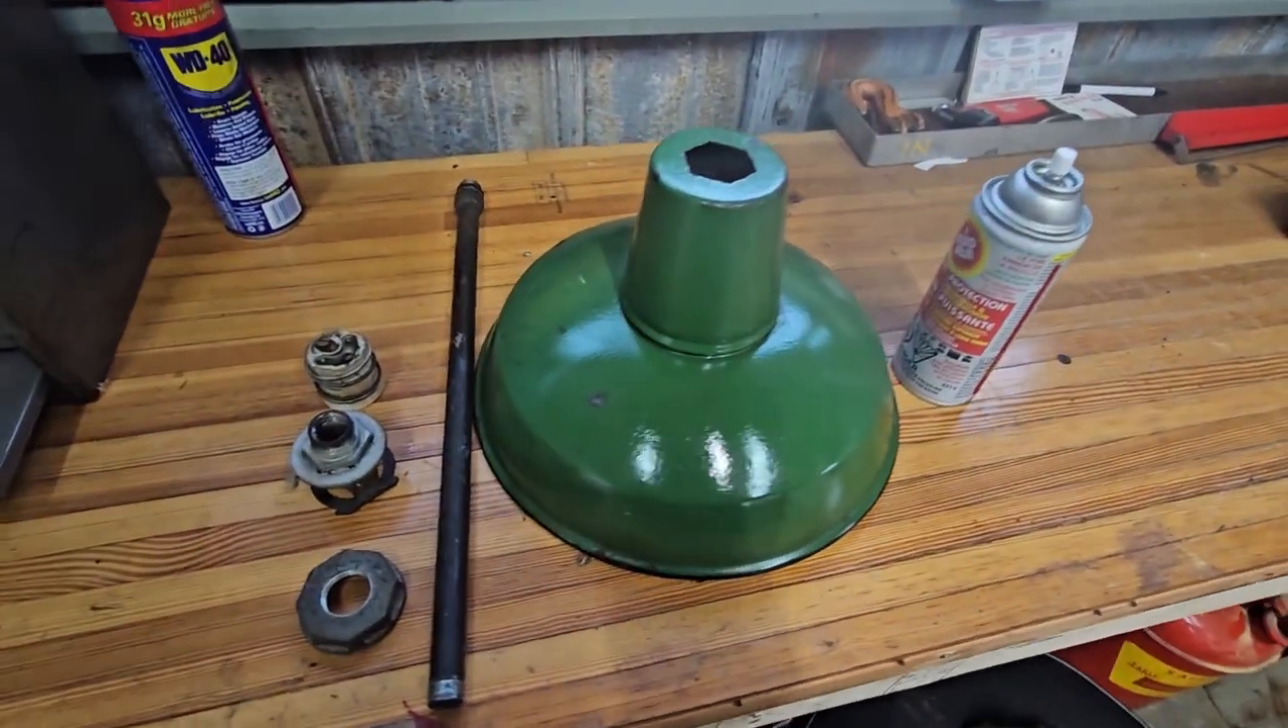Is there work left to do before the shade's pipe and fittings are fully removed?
No.